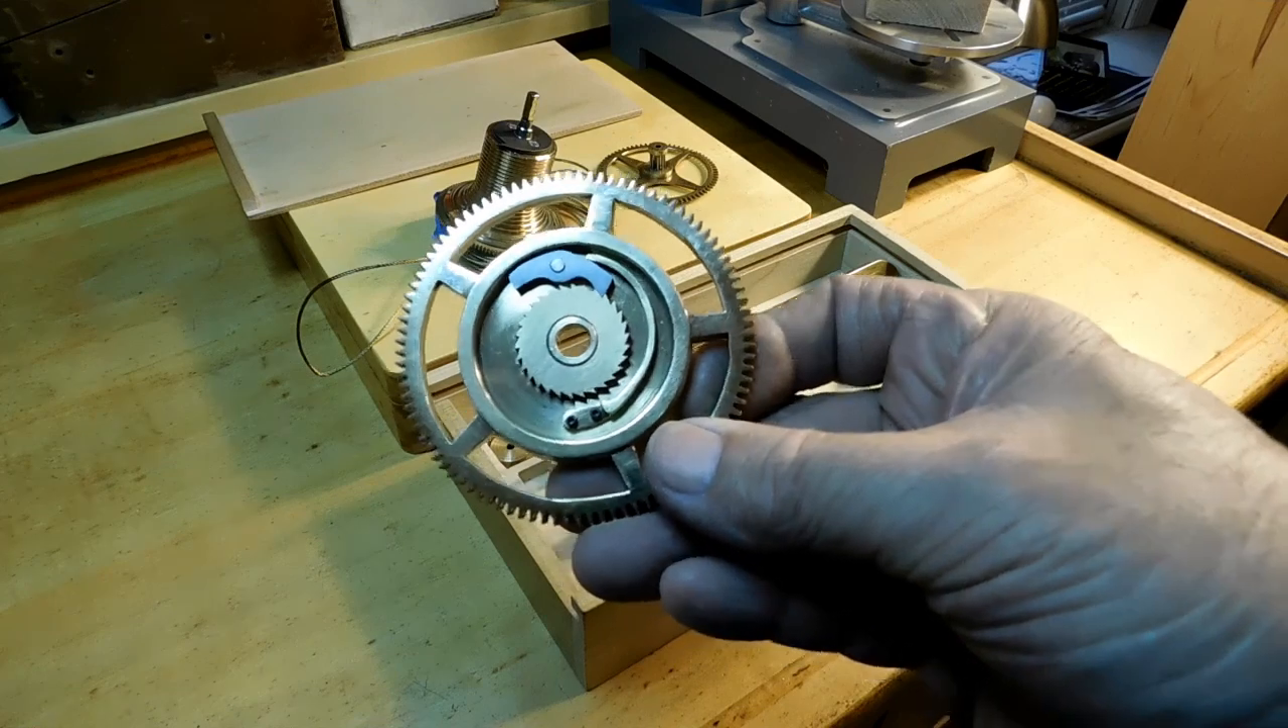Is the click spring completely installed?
Yes.